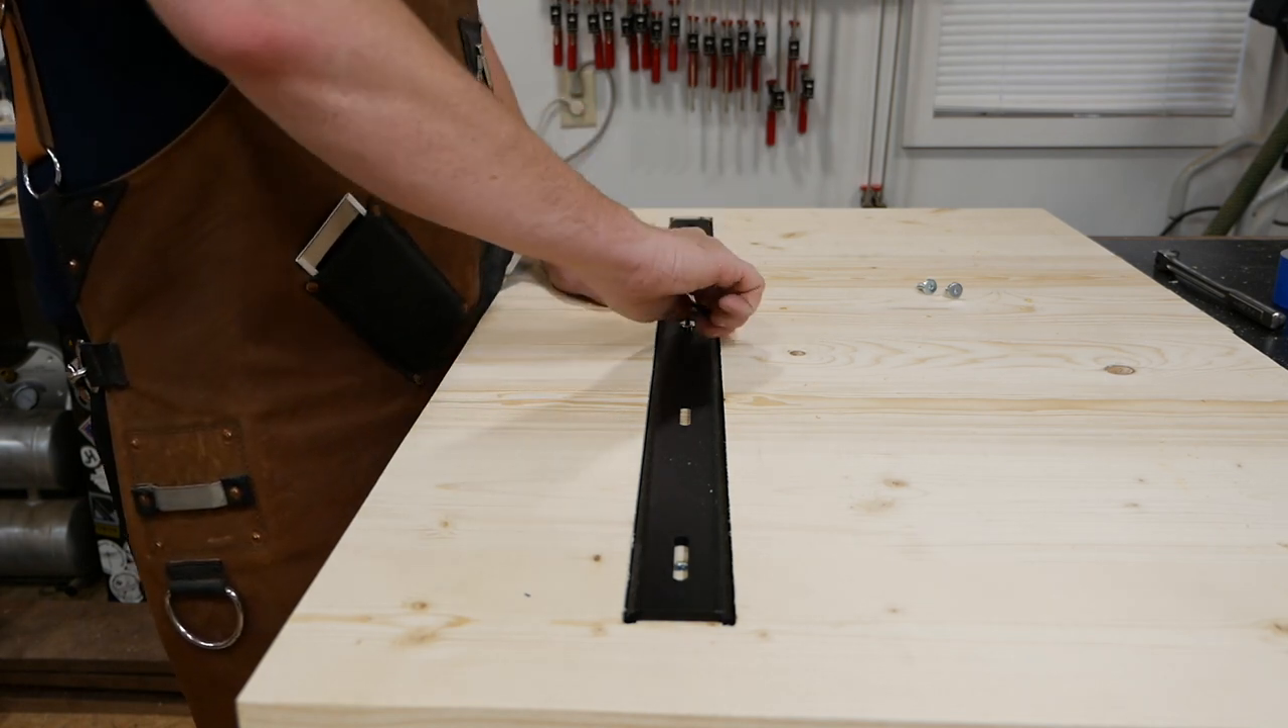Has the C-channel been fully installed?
No.